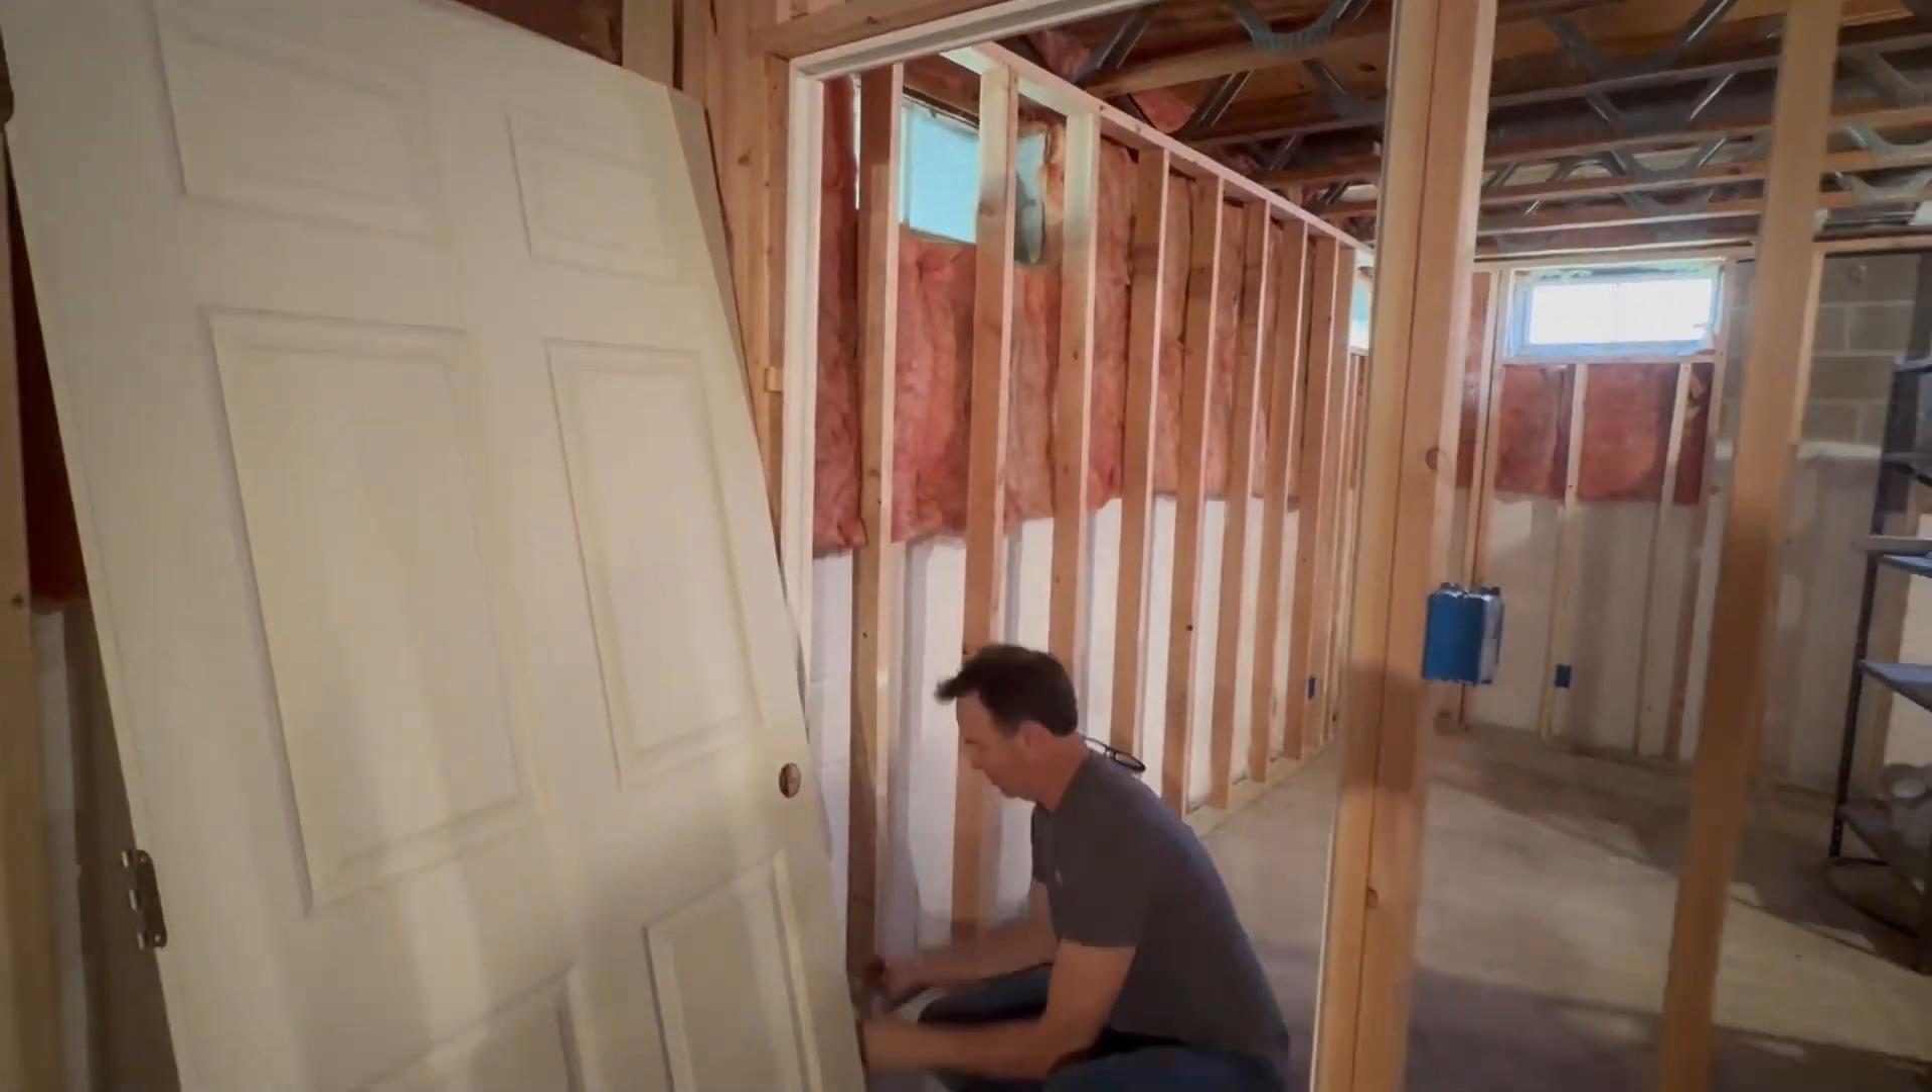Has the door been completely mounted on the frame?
No.